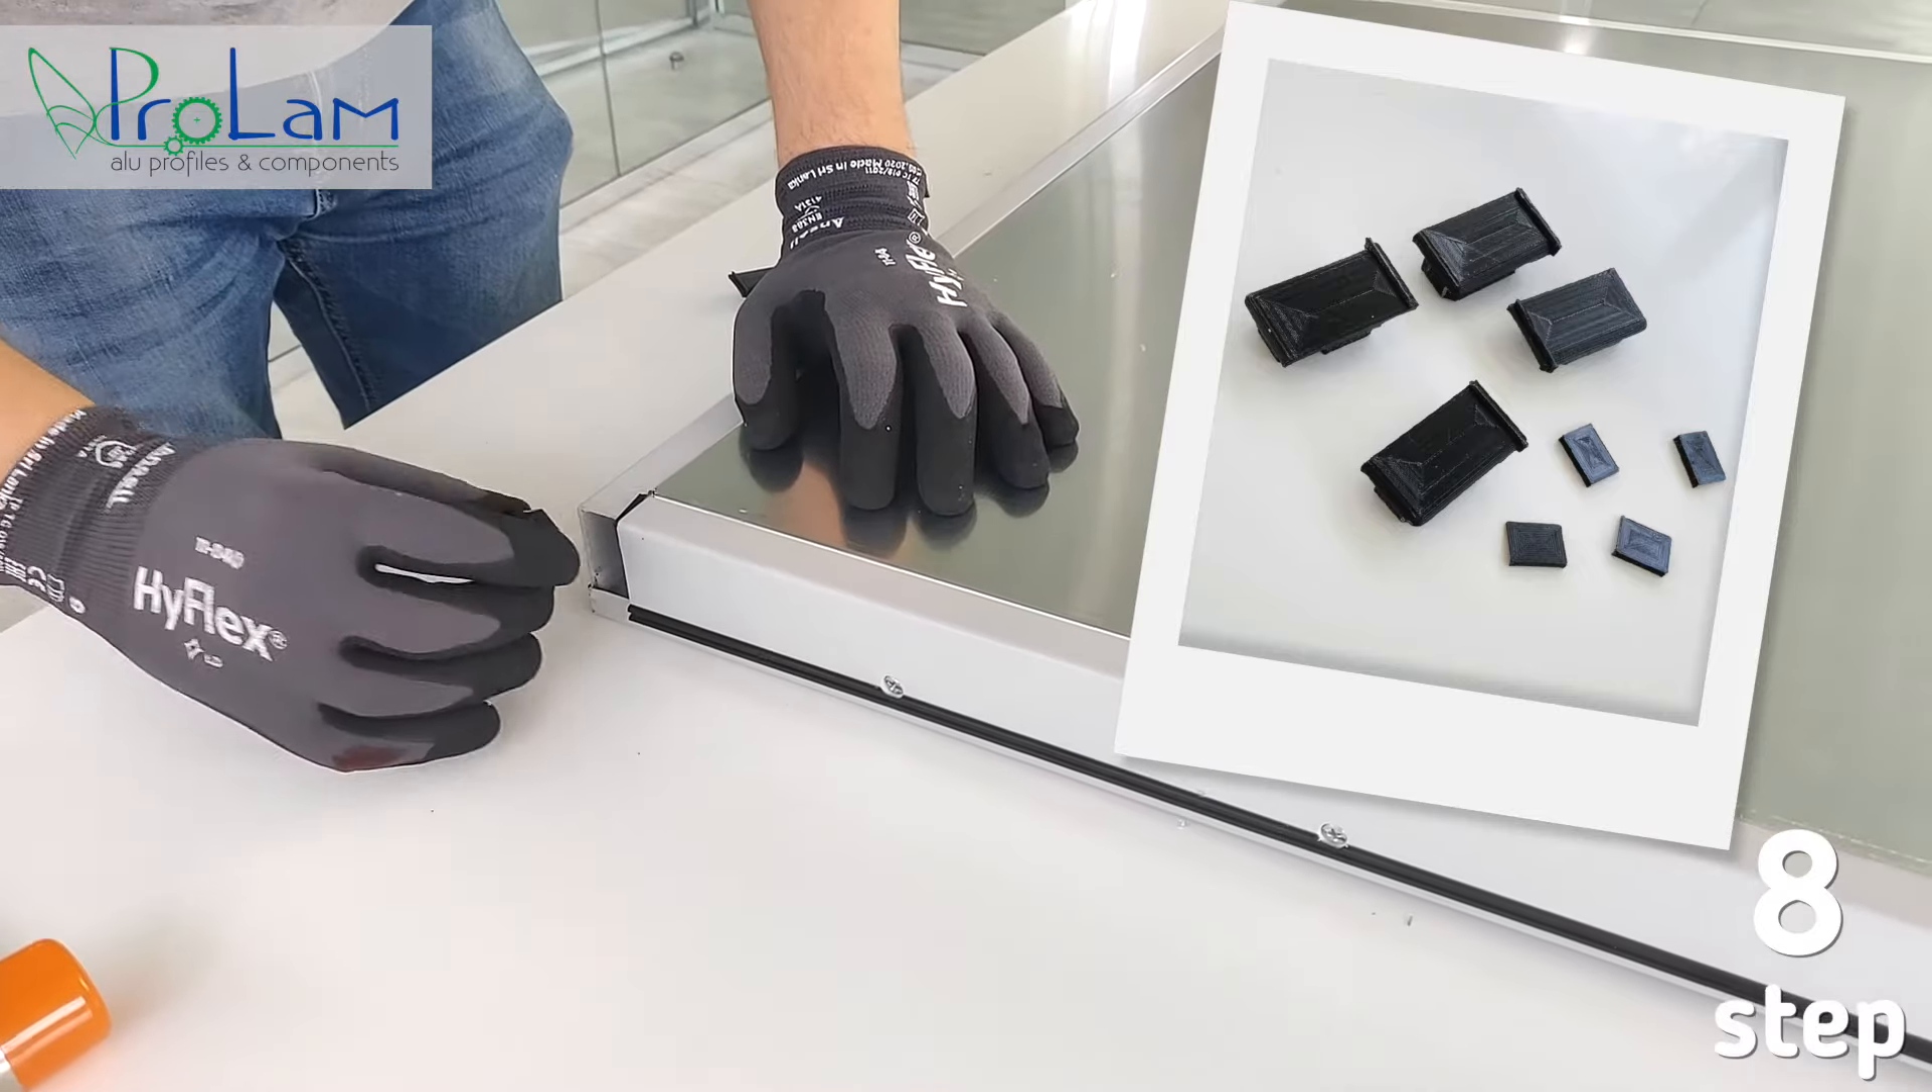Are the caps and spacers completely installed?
No.